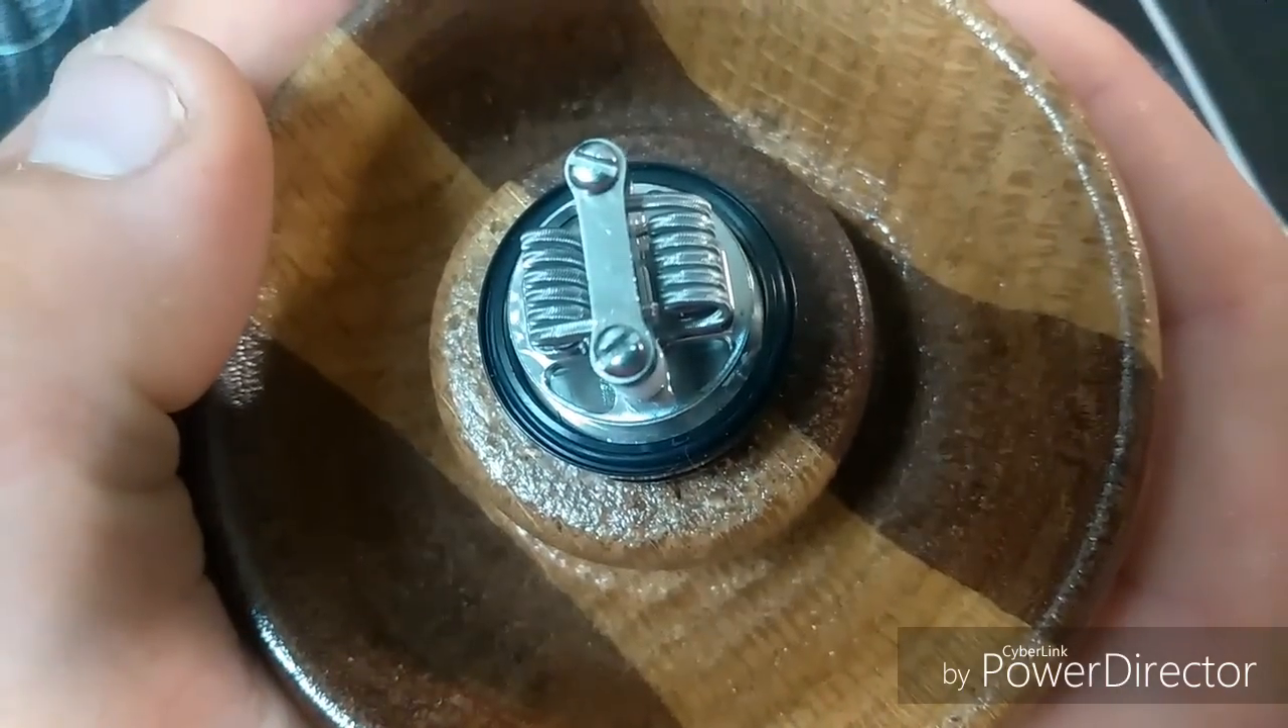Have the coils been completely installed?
Yes.